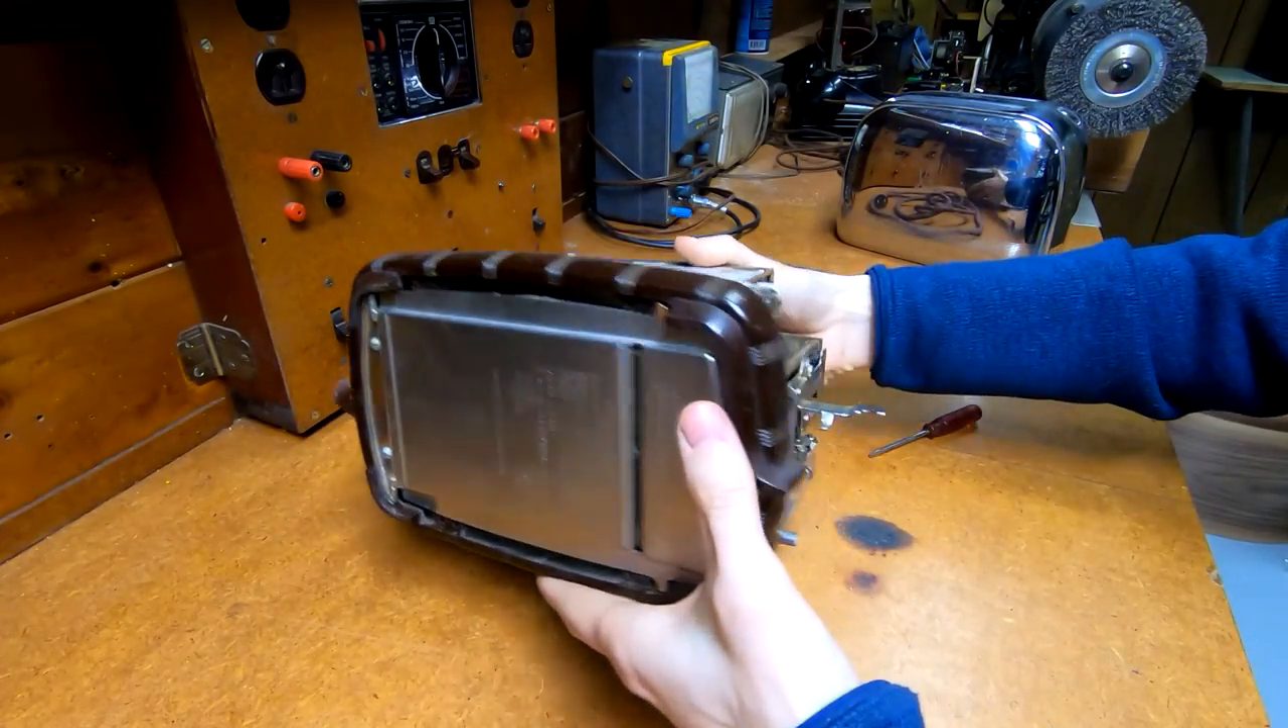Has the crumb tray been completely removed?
No.